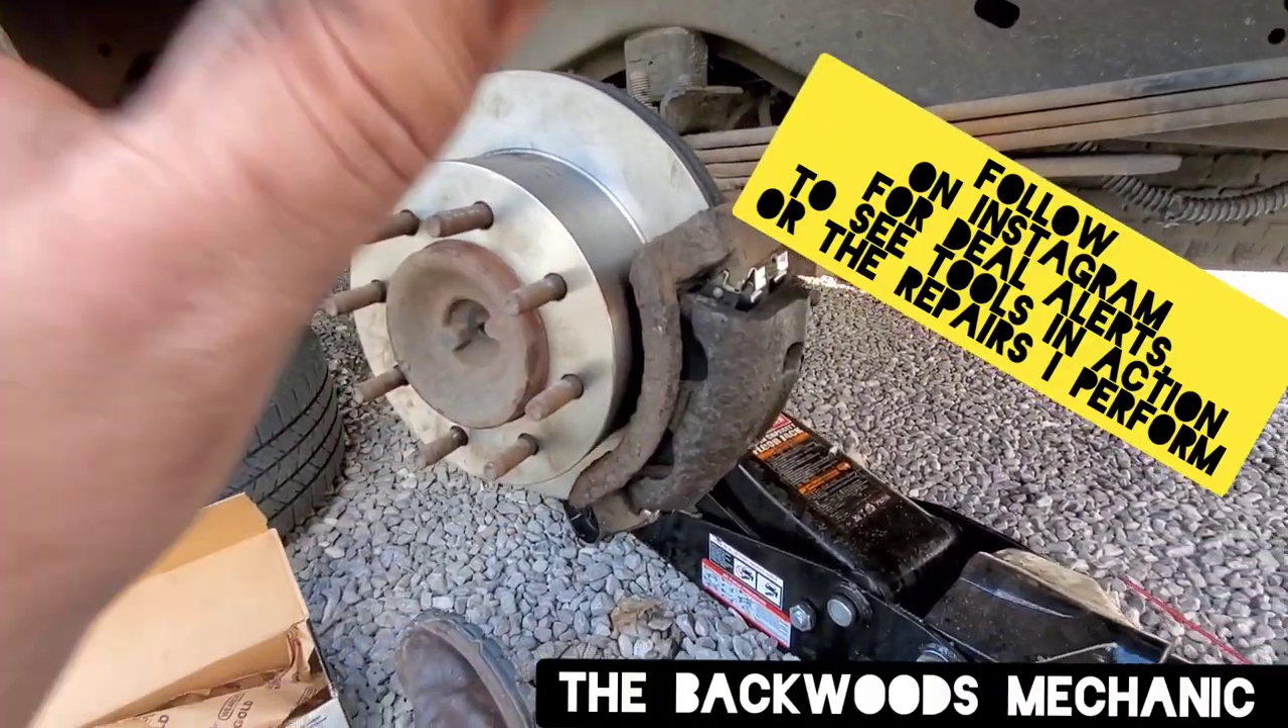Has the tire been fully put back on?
No.